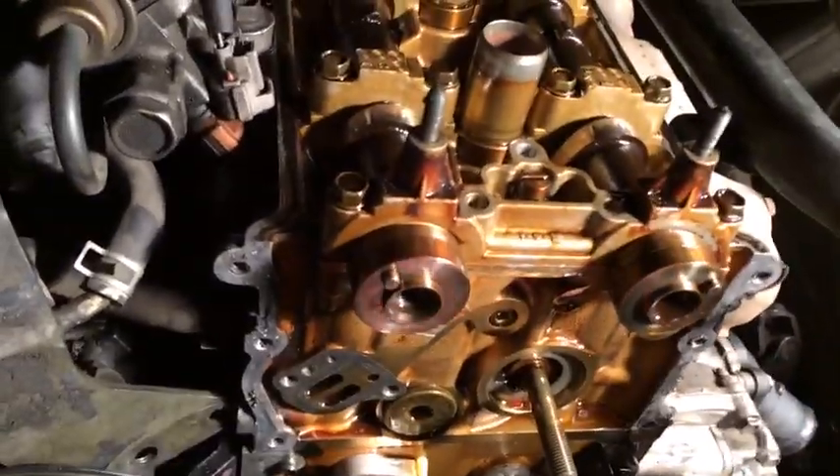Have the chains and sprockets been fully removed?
Yes.